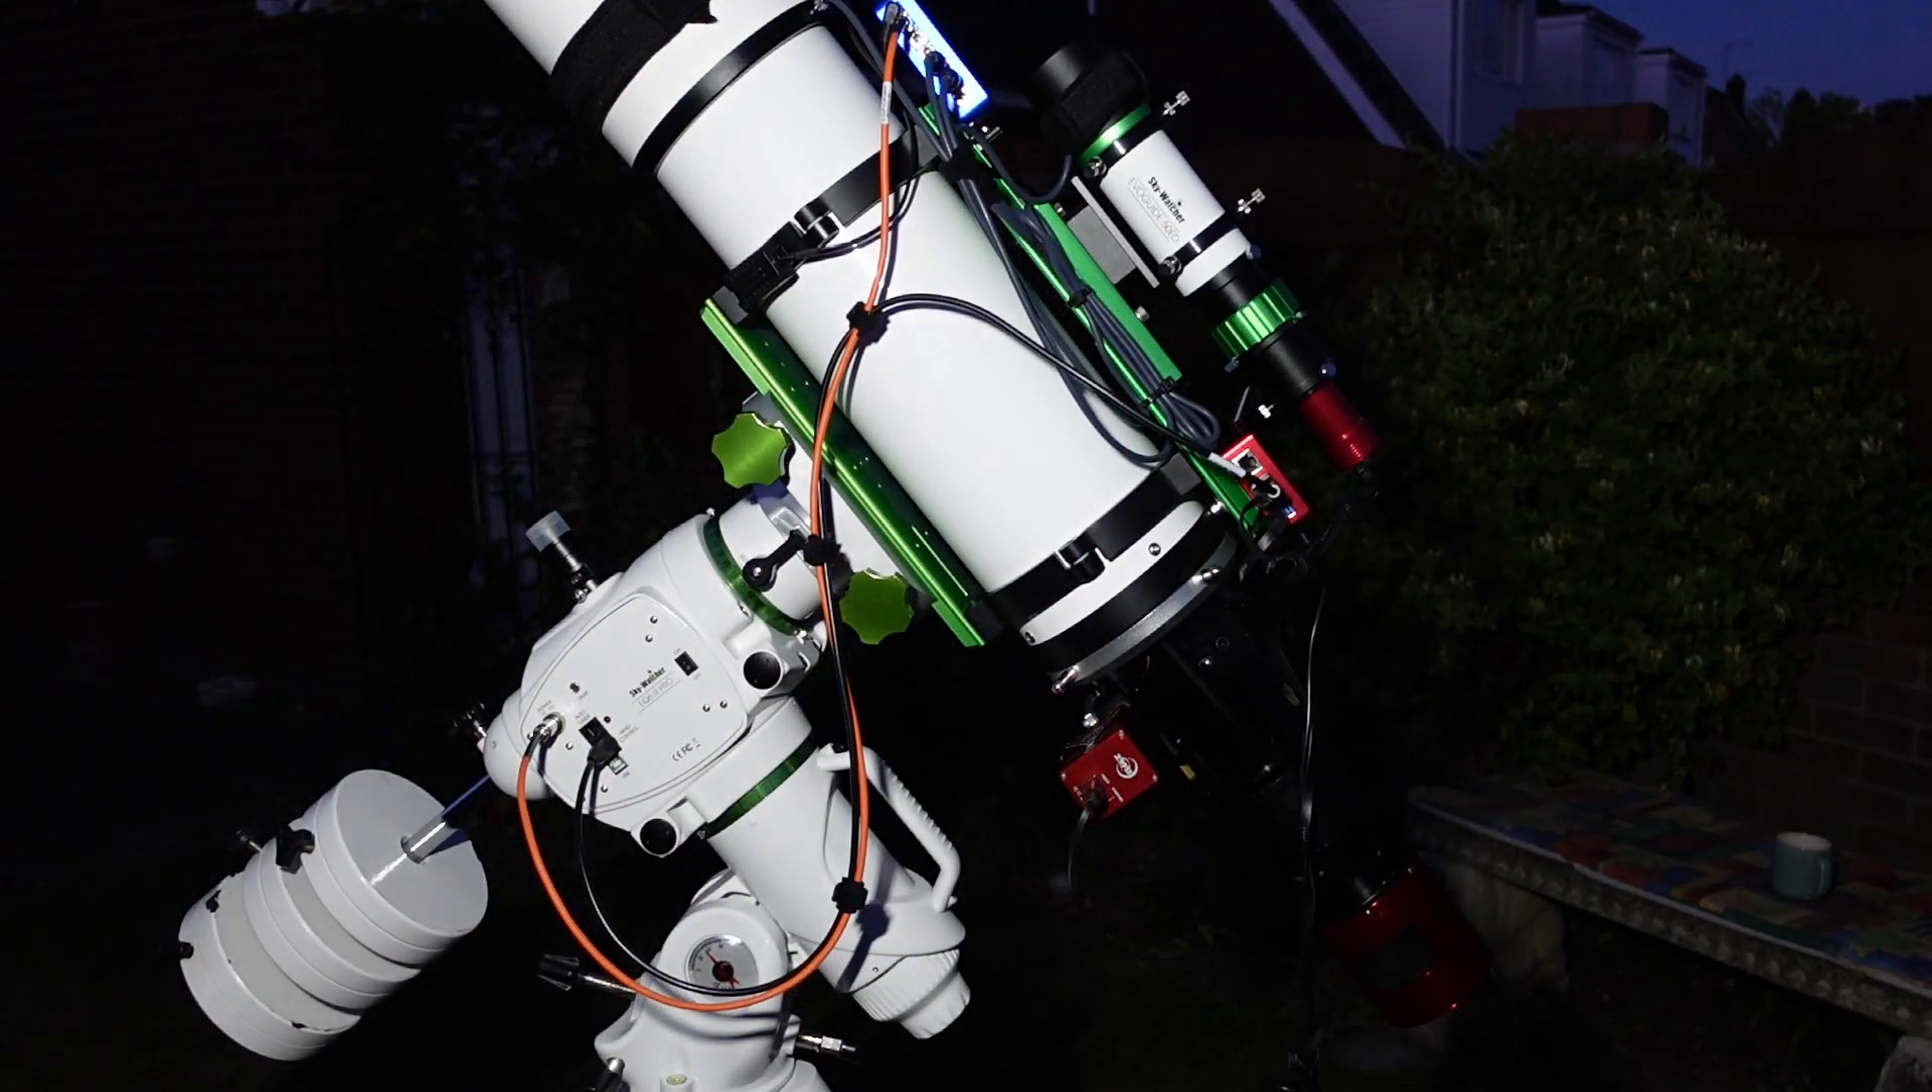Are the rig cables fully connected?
Yes.